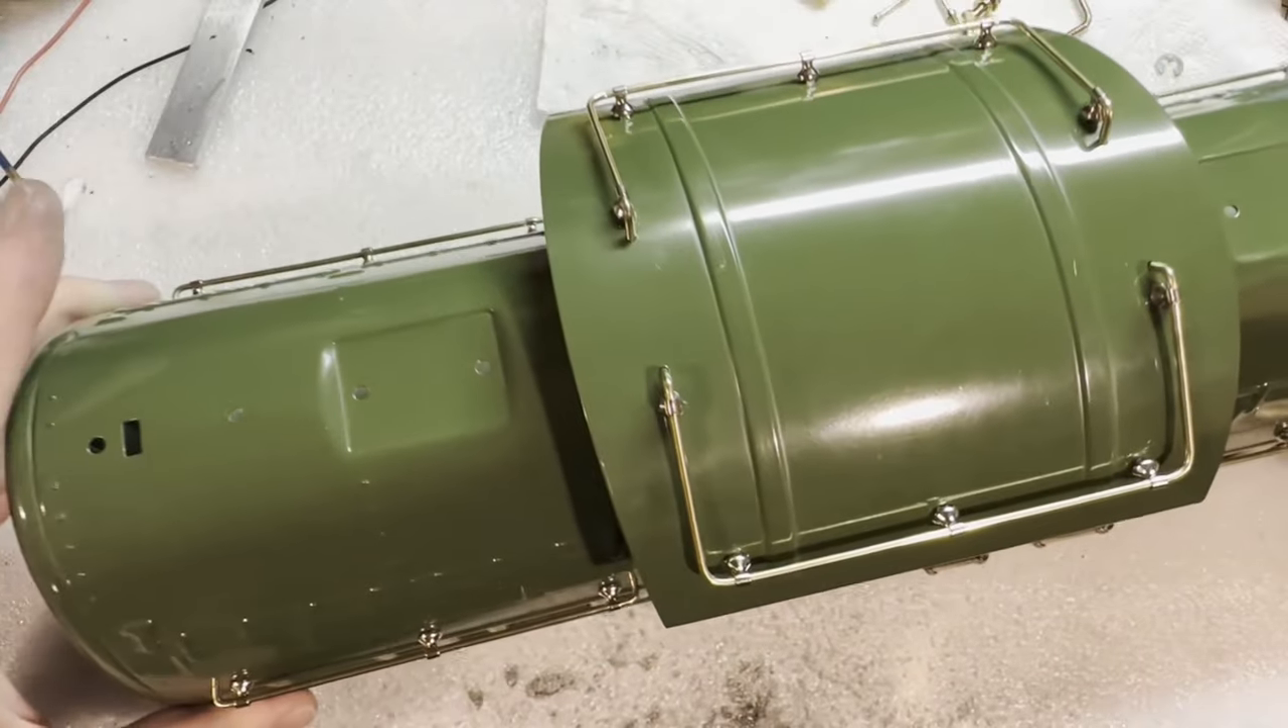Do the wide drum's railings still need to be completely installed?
No.